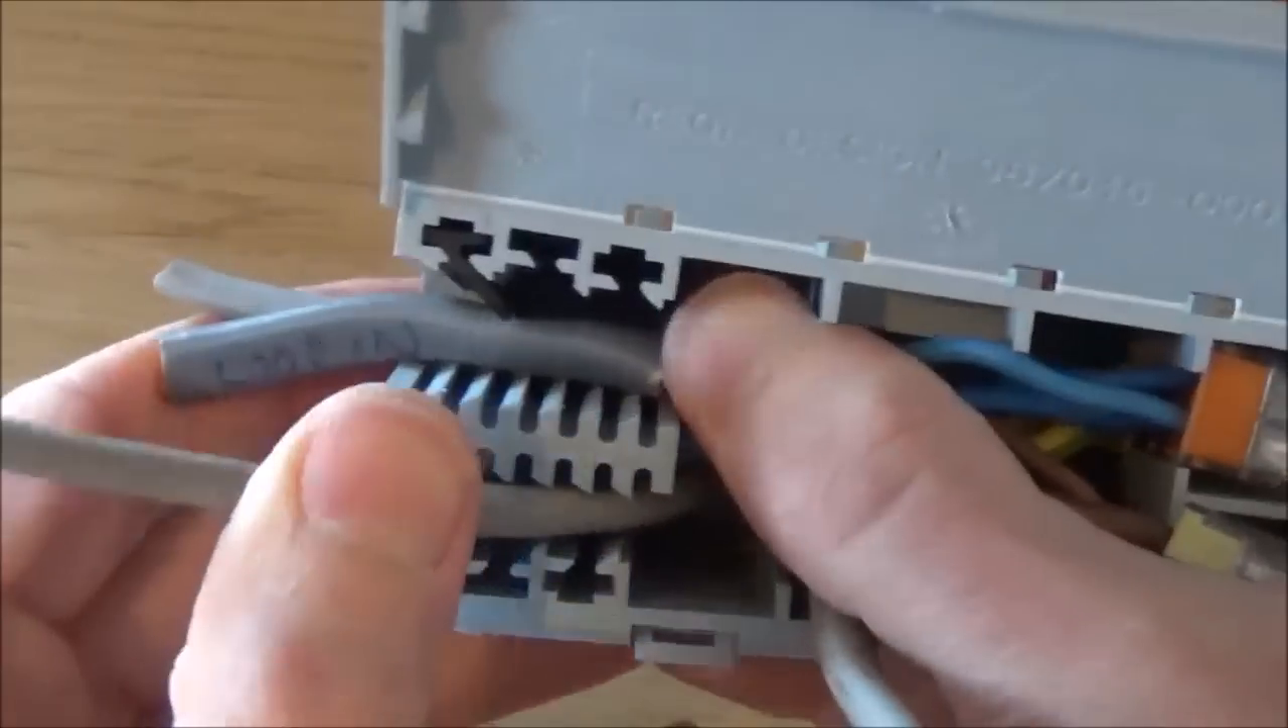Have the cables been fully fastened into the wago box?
No.